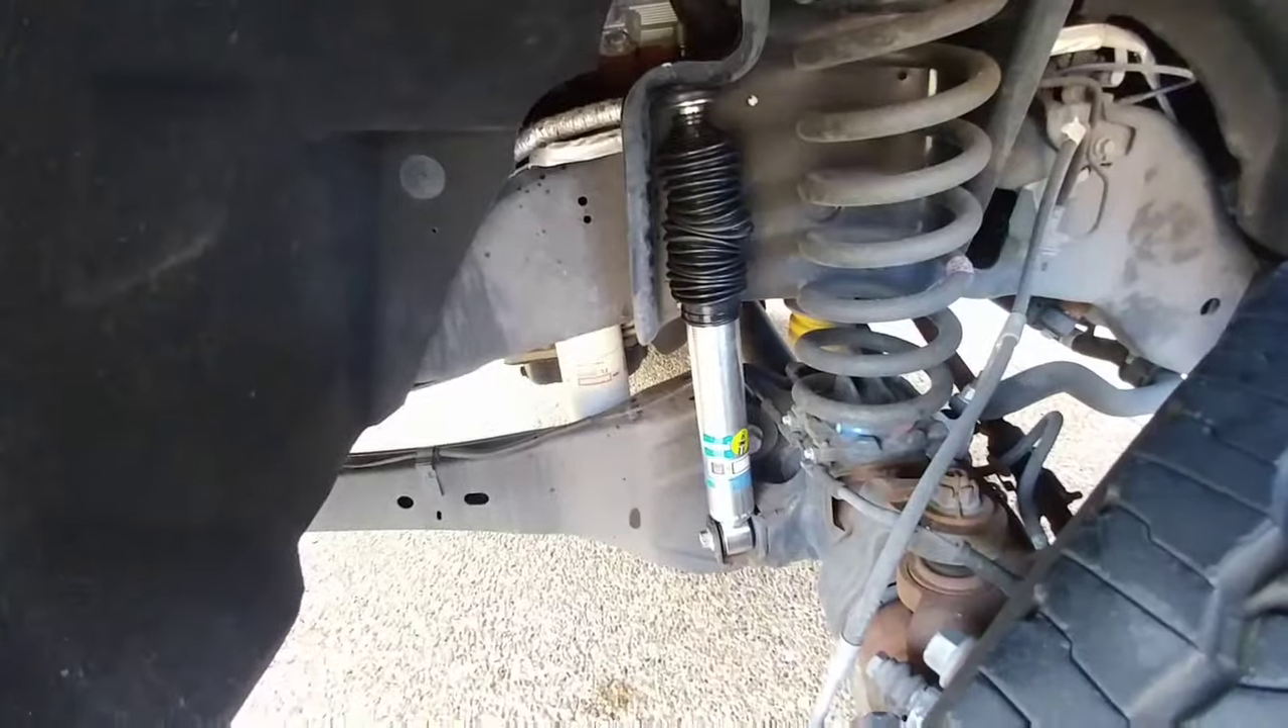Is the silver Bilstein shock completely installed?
Yes.